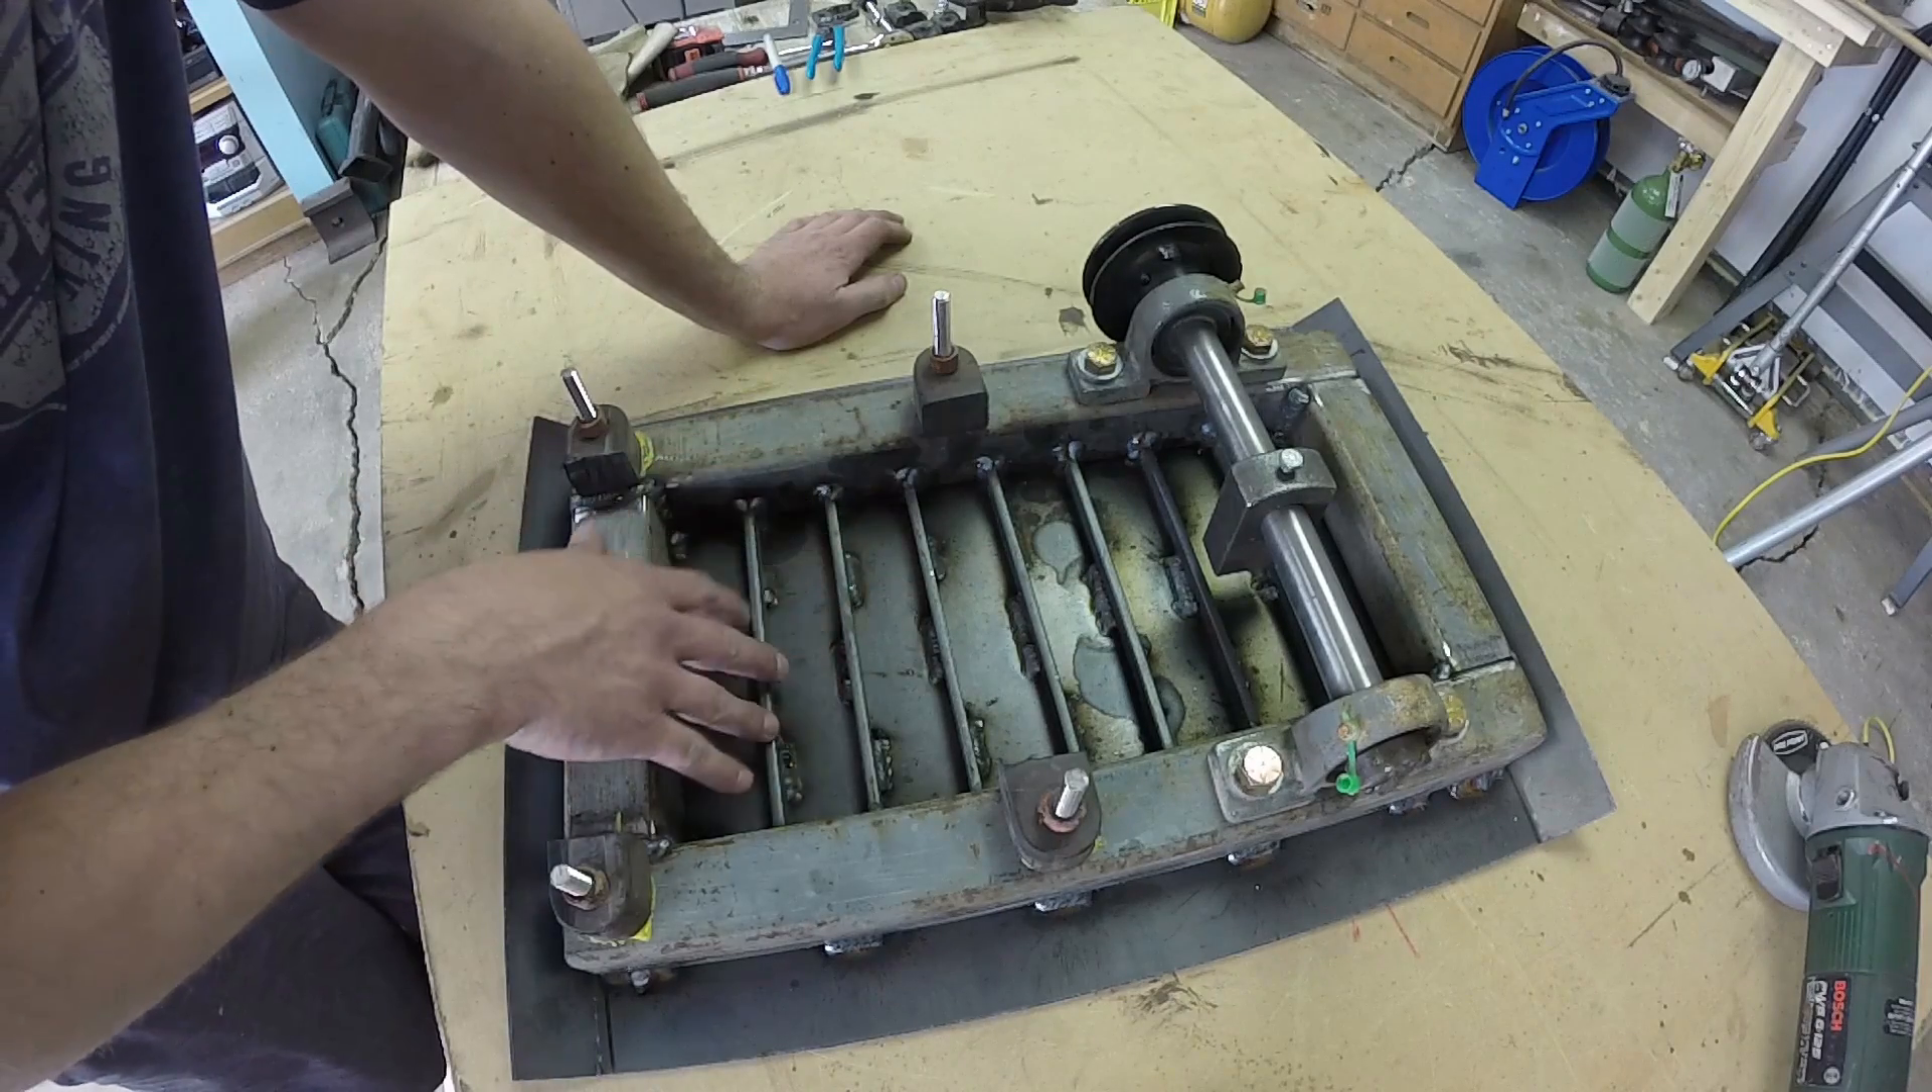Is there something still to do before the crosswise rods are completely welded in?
No.